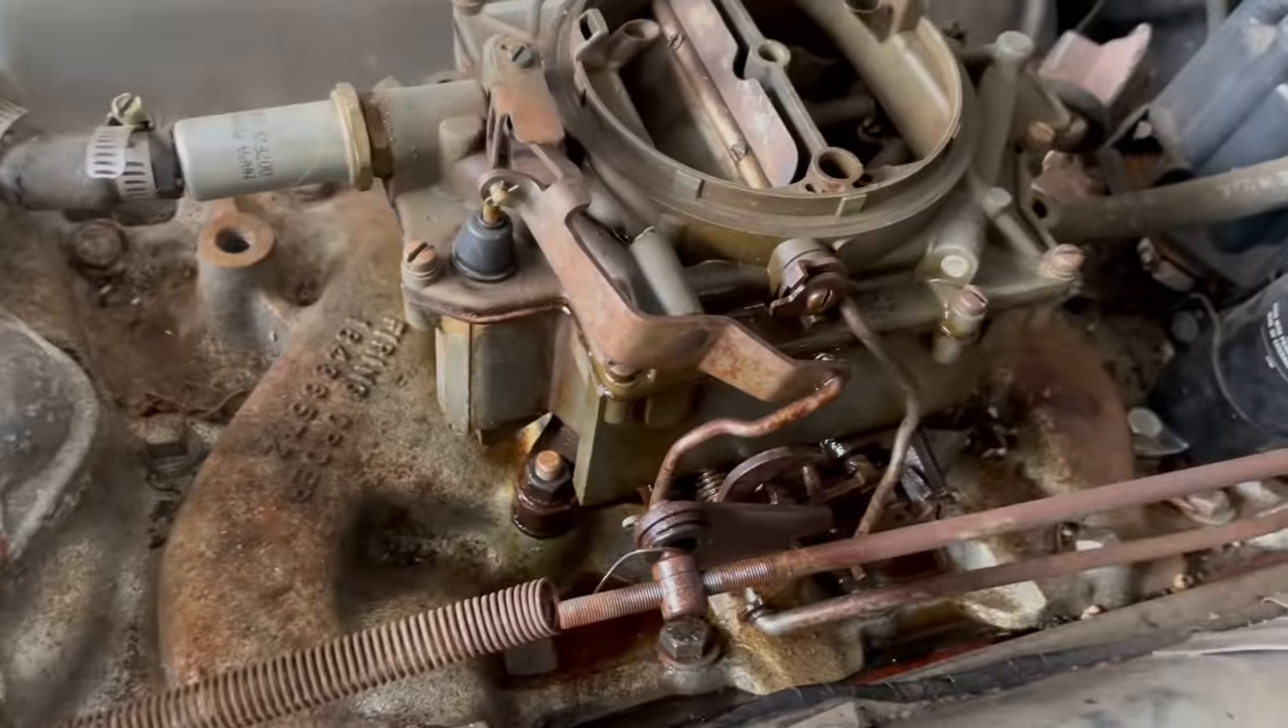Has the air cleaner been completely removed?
Yes.